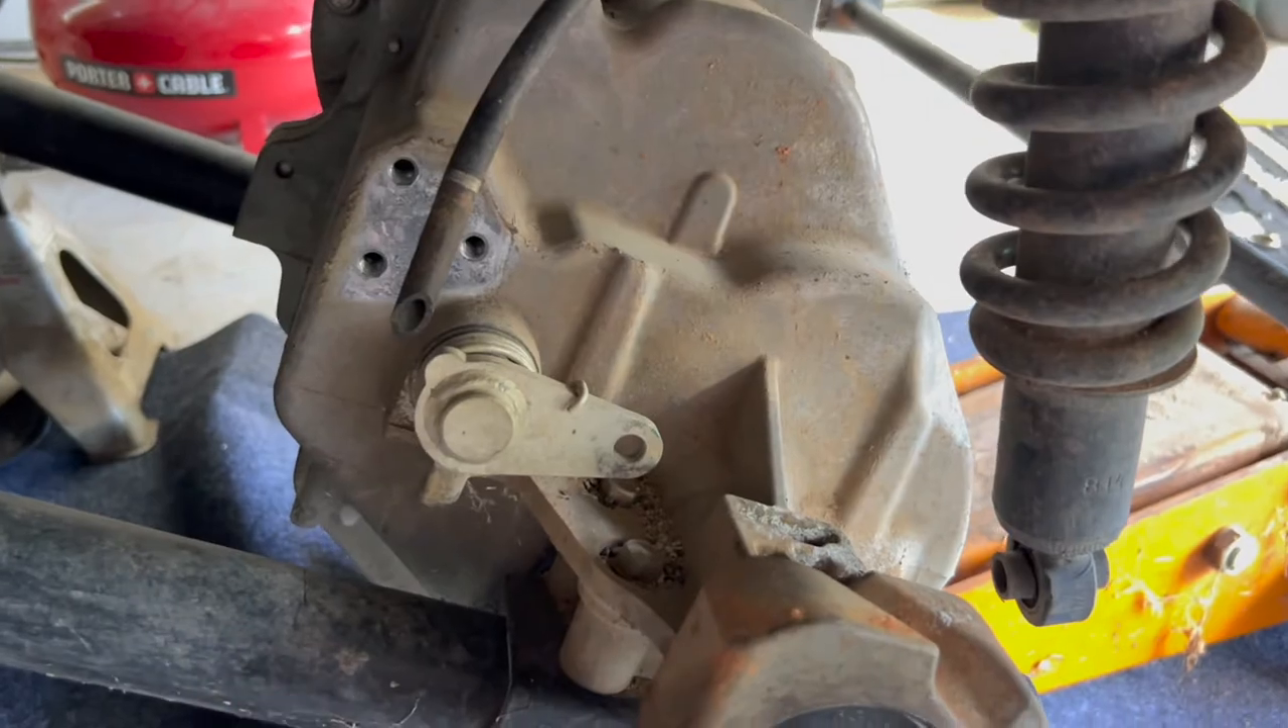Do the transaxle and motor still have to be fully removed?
Yes.